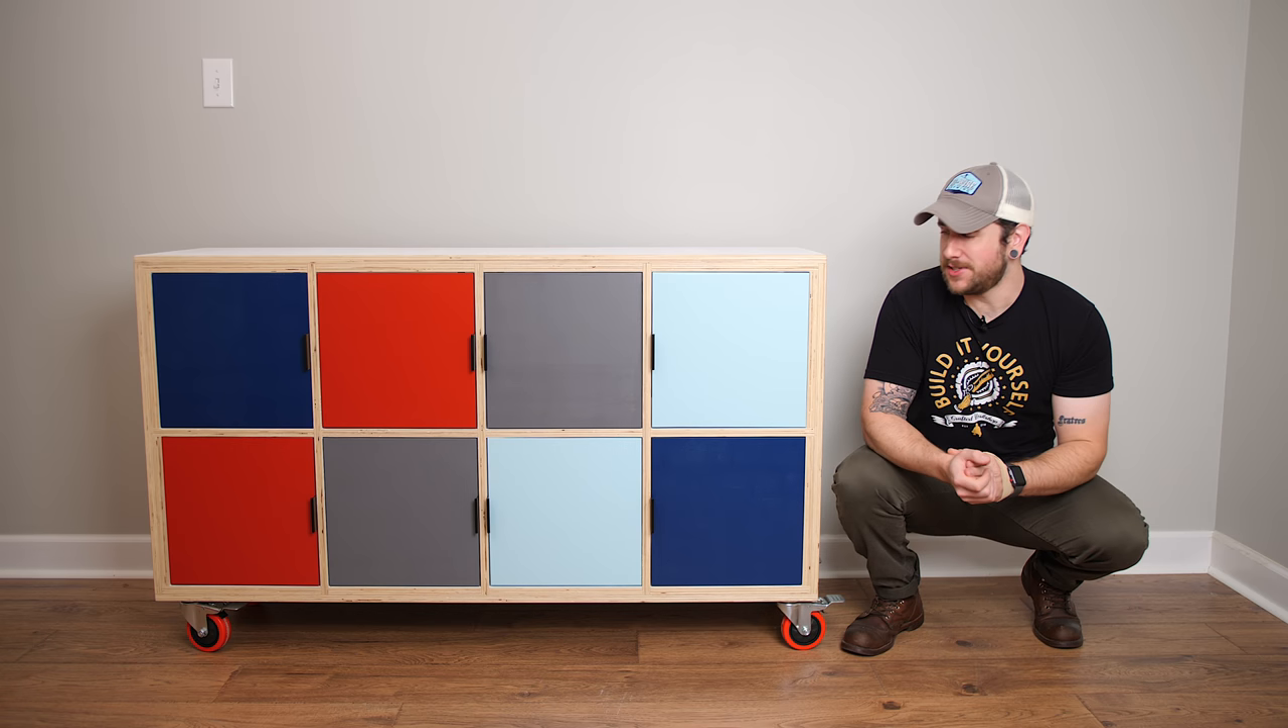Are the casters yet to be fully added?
No.